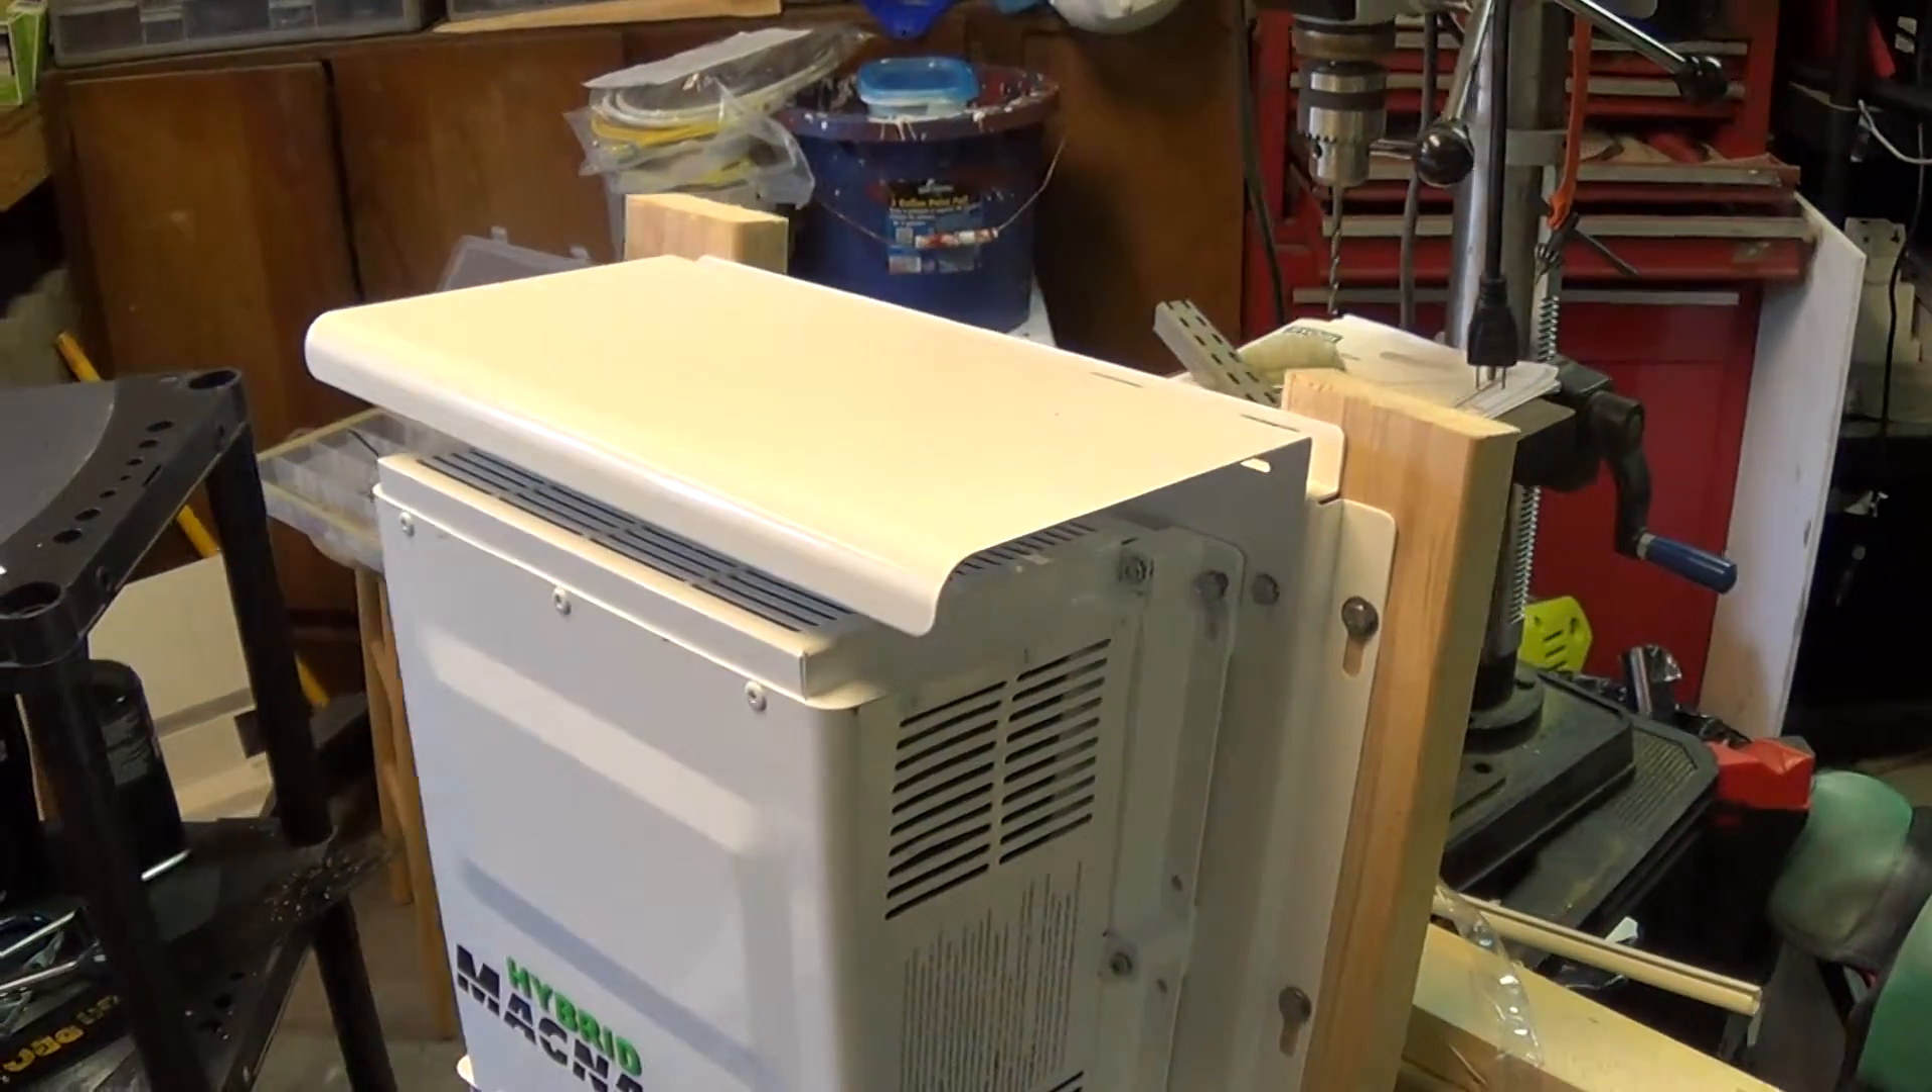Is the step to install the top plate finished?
Yes.